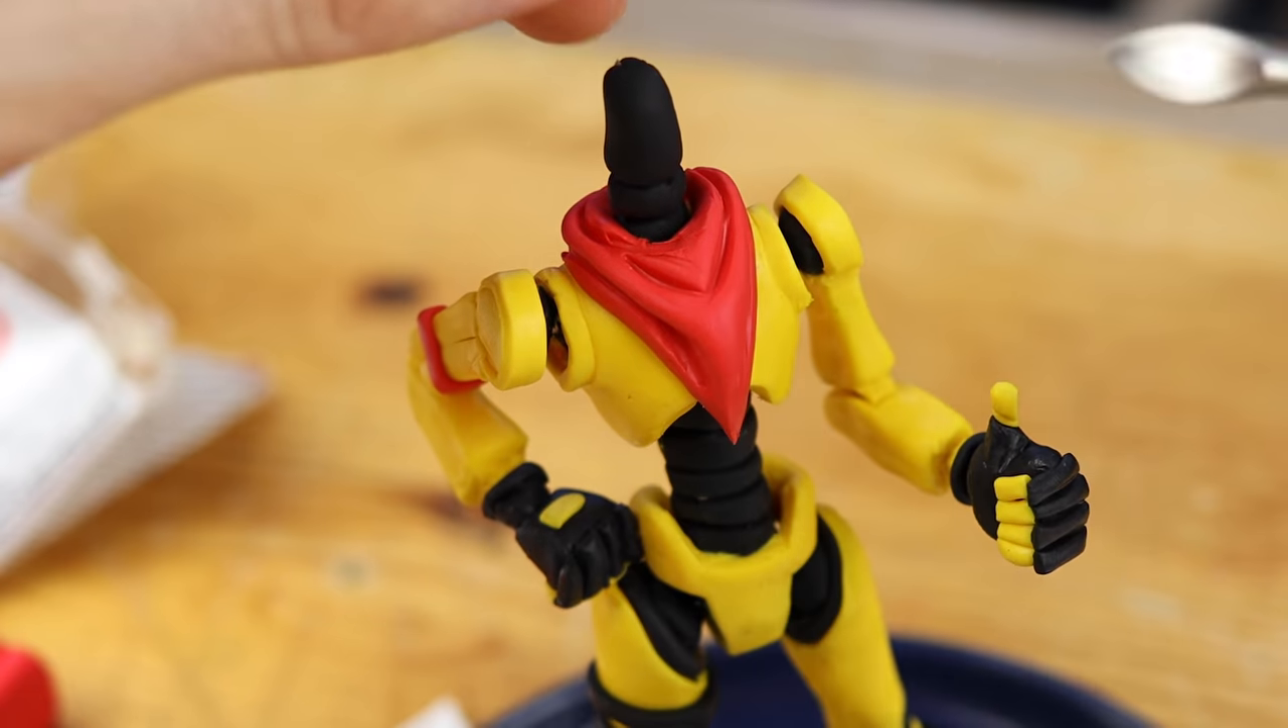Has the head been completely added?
No.